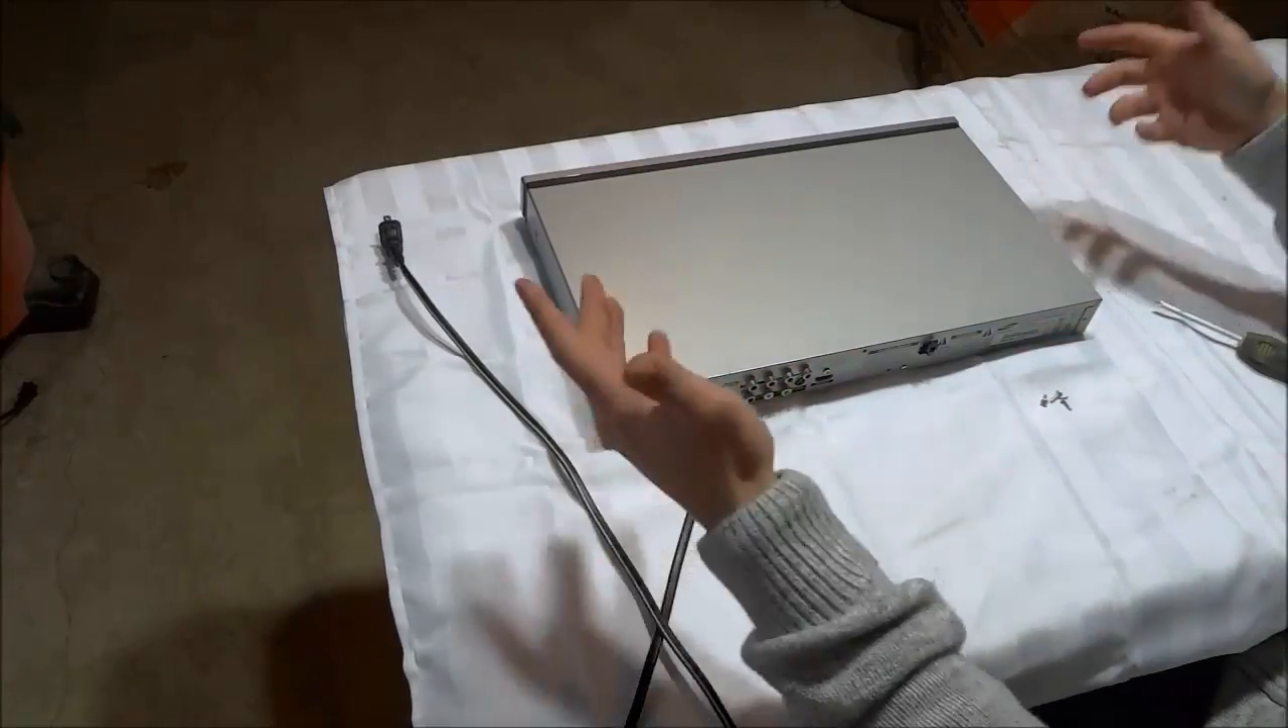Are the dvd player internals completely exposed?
No.